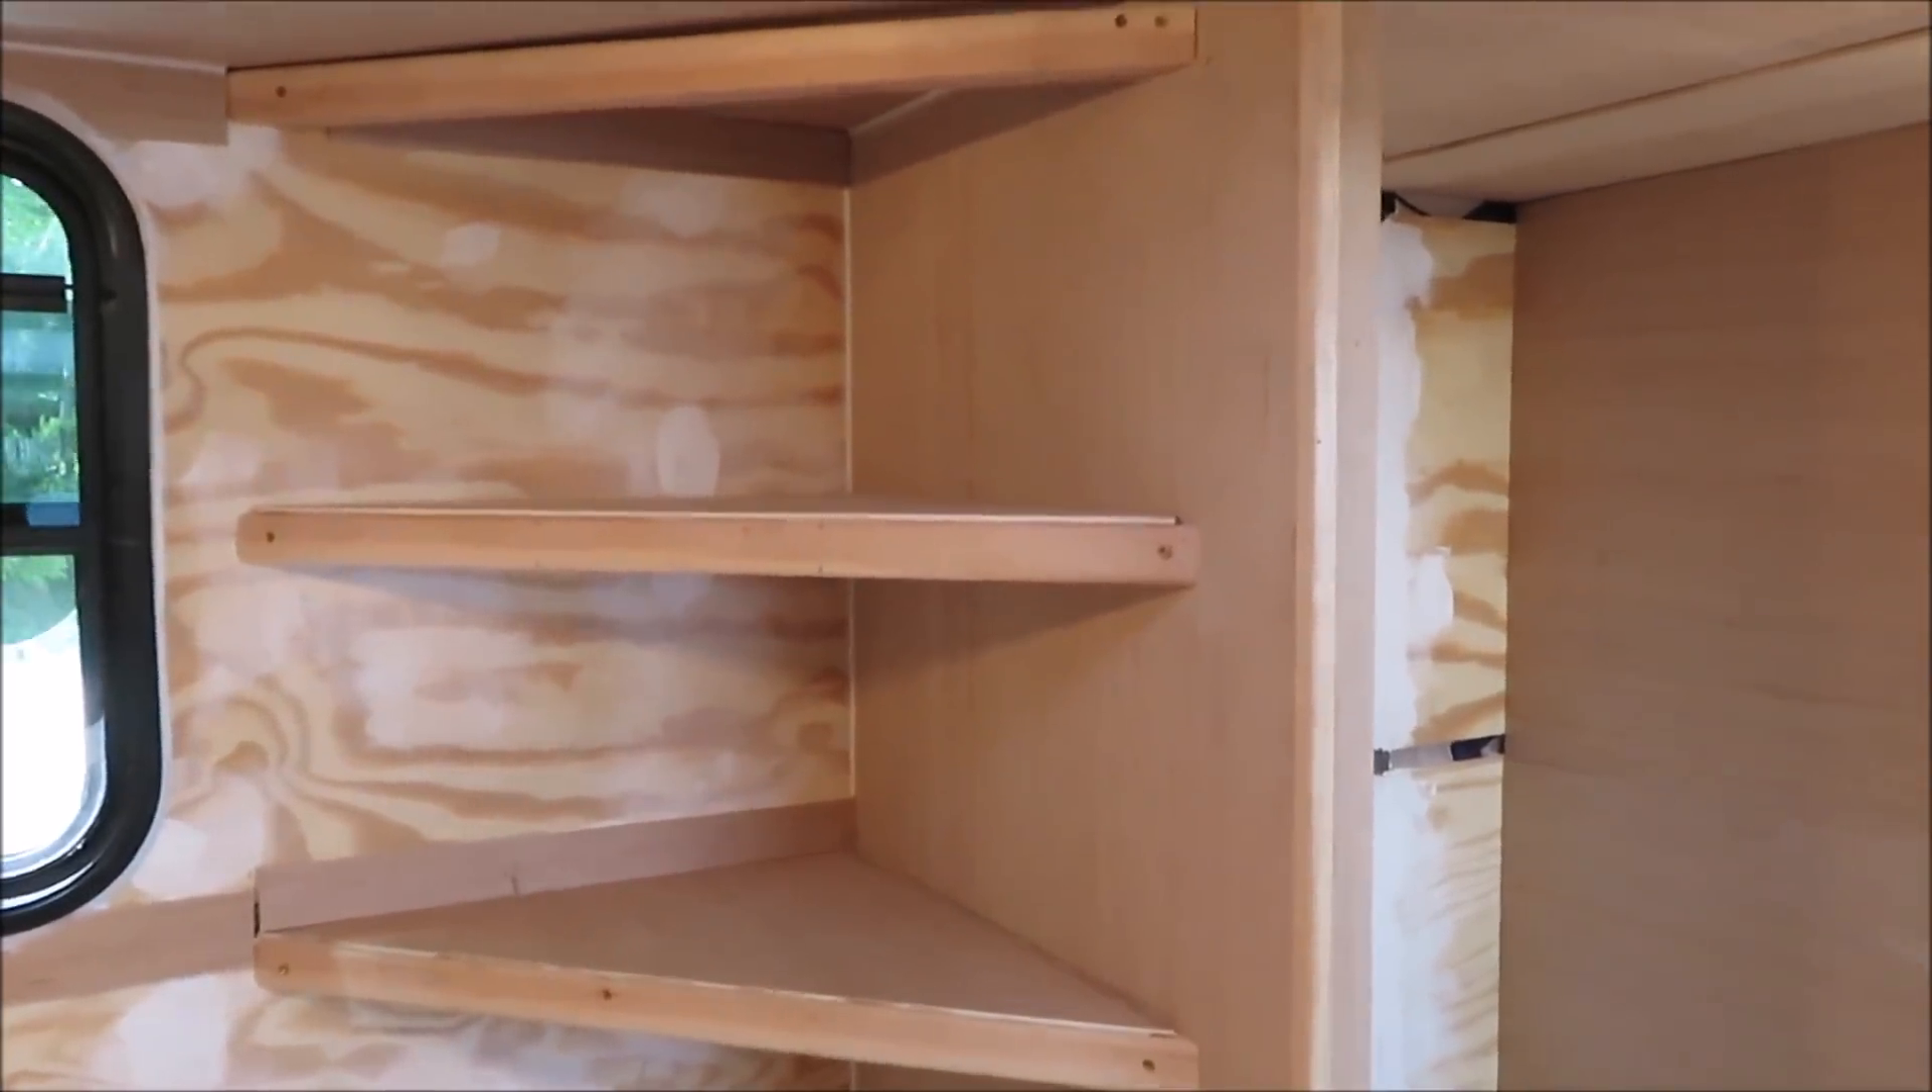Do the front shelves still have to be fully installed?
No.